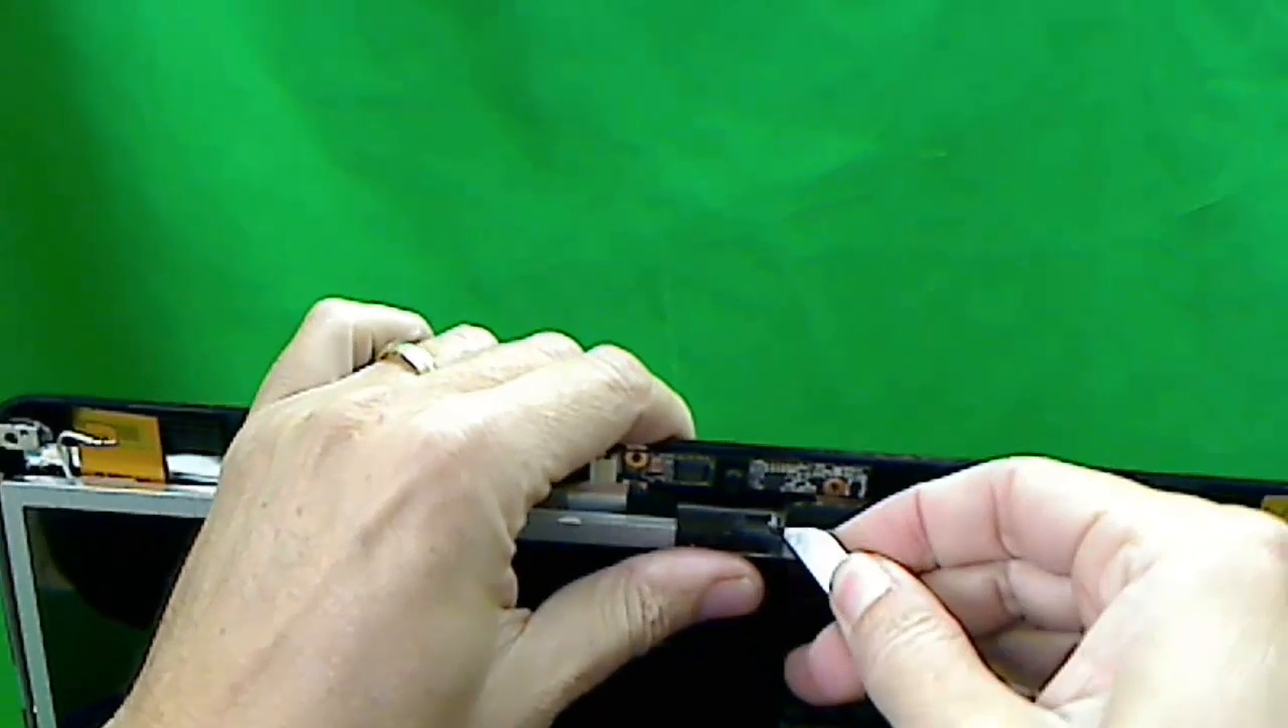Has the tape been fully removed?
No.